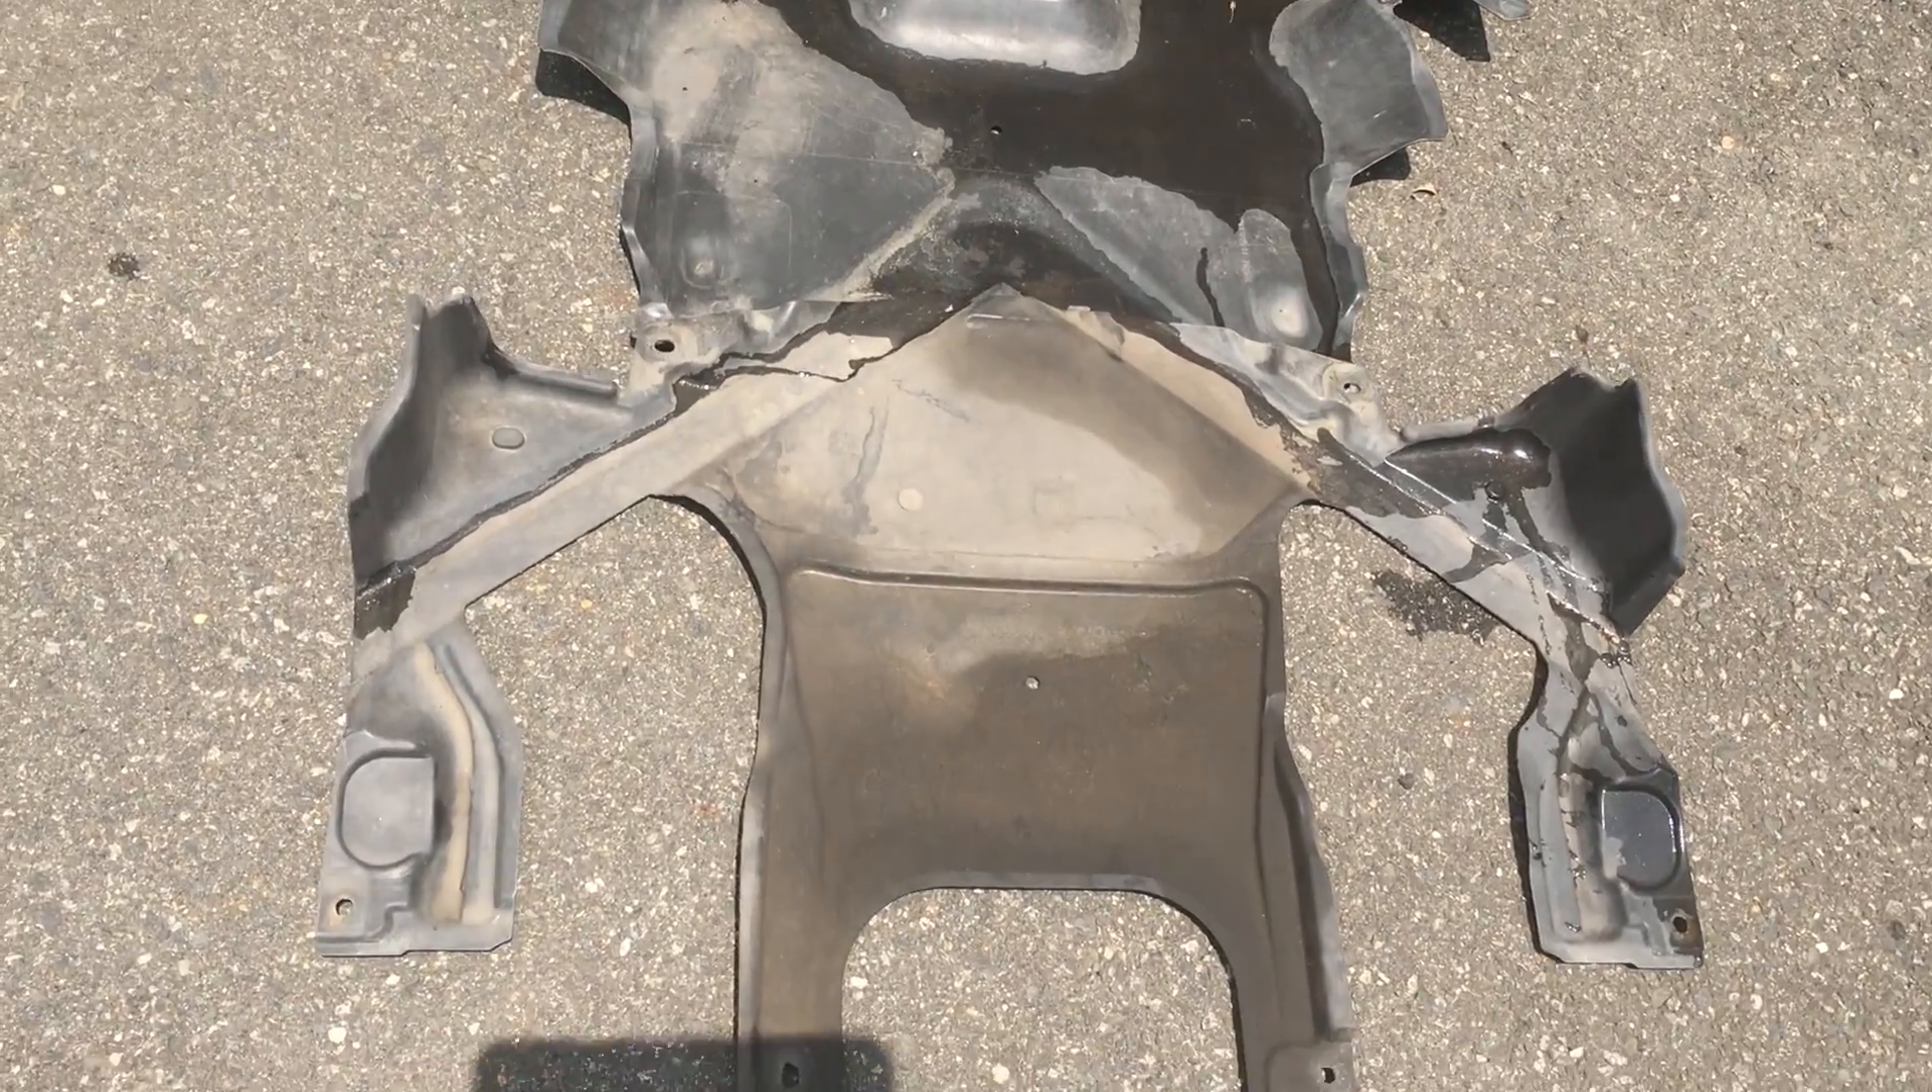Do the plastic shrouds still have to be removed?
No.